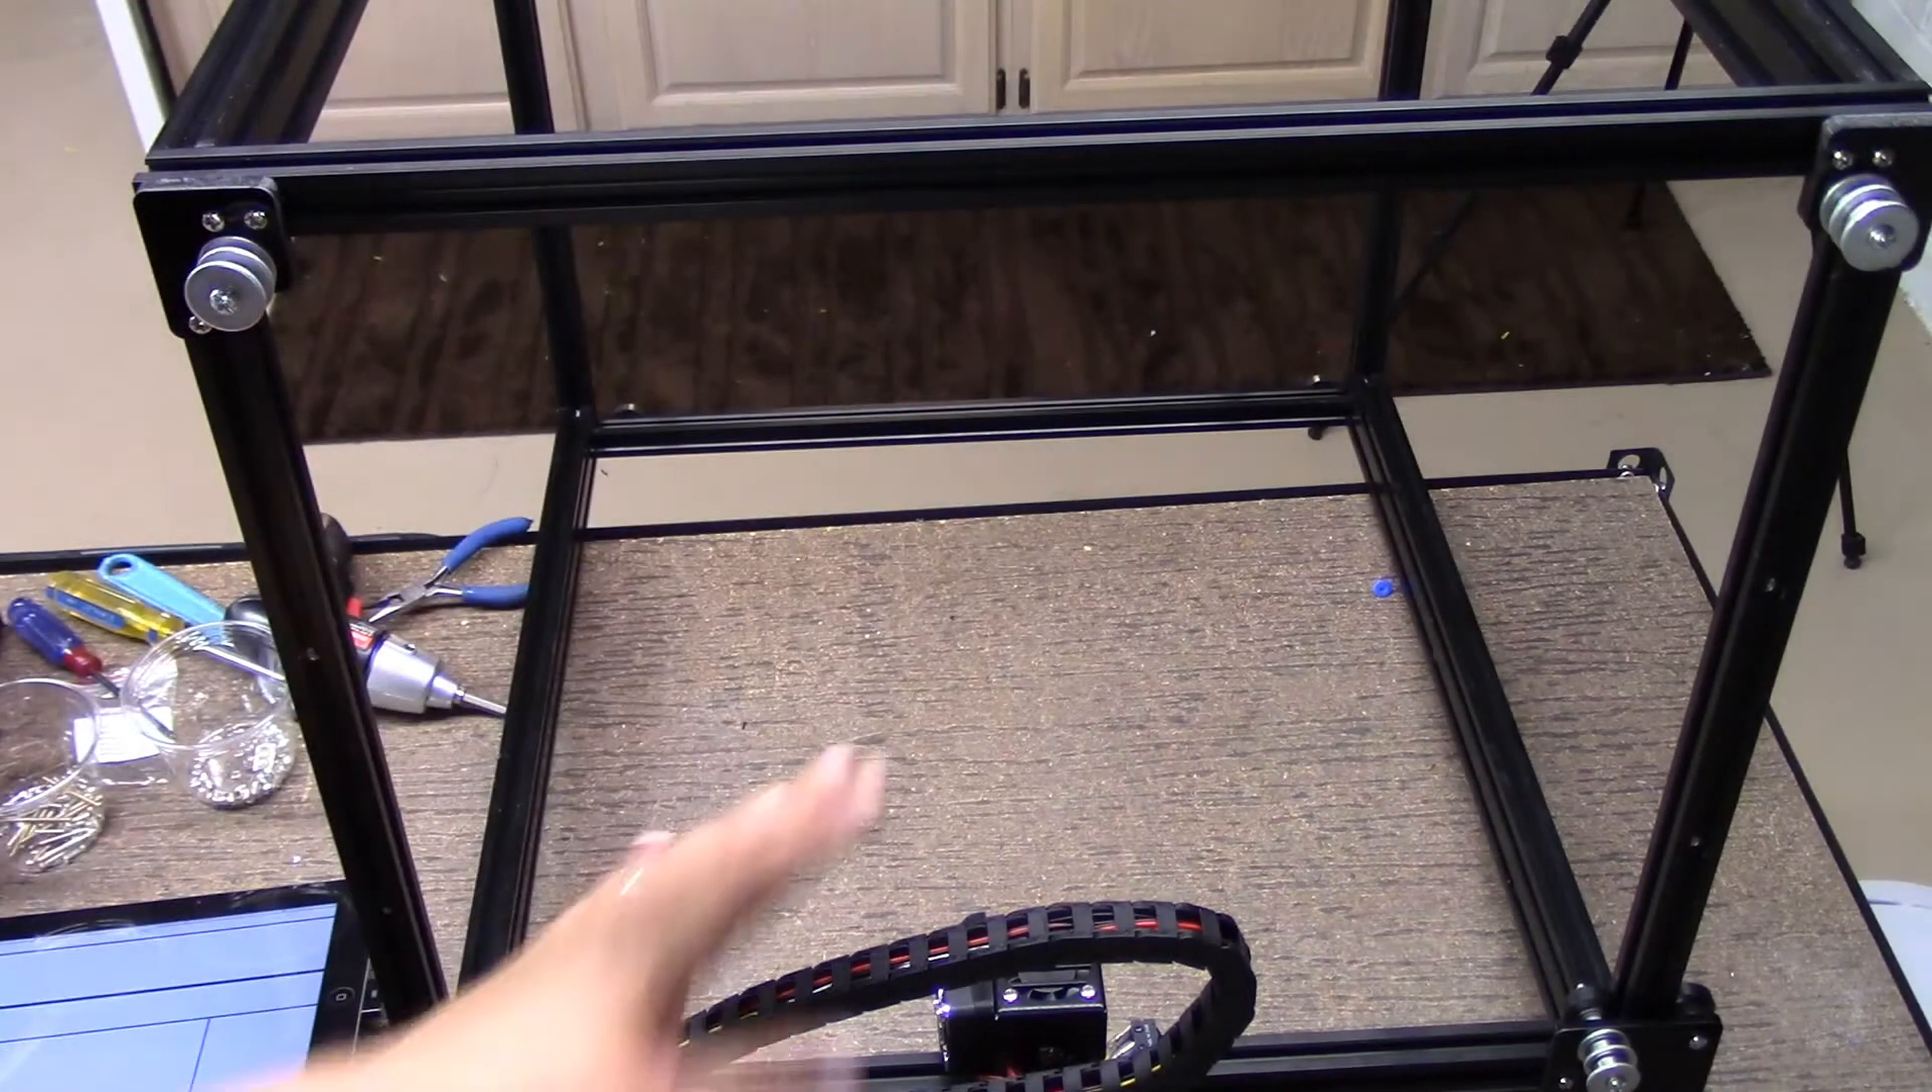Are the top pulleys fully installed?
Yes.